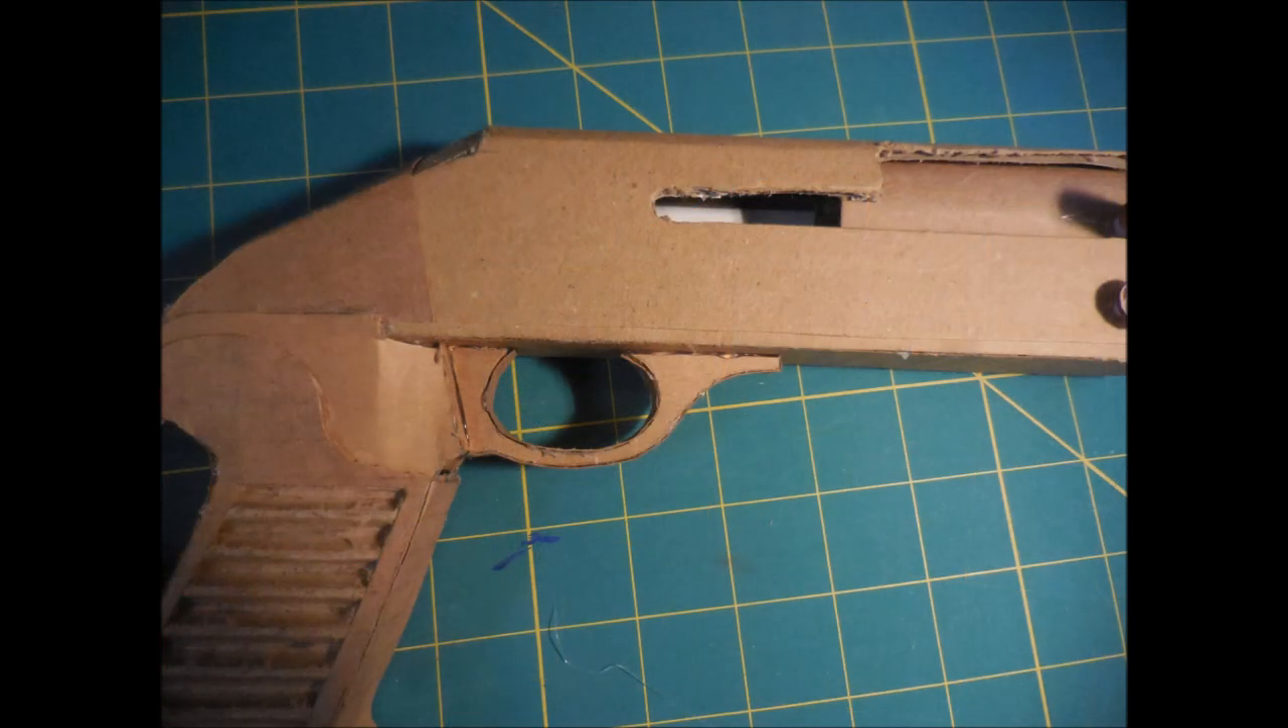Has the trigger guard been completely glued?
Yes.